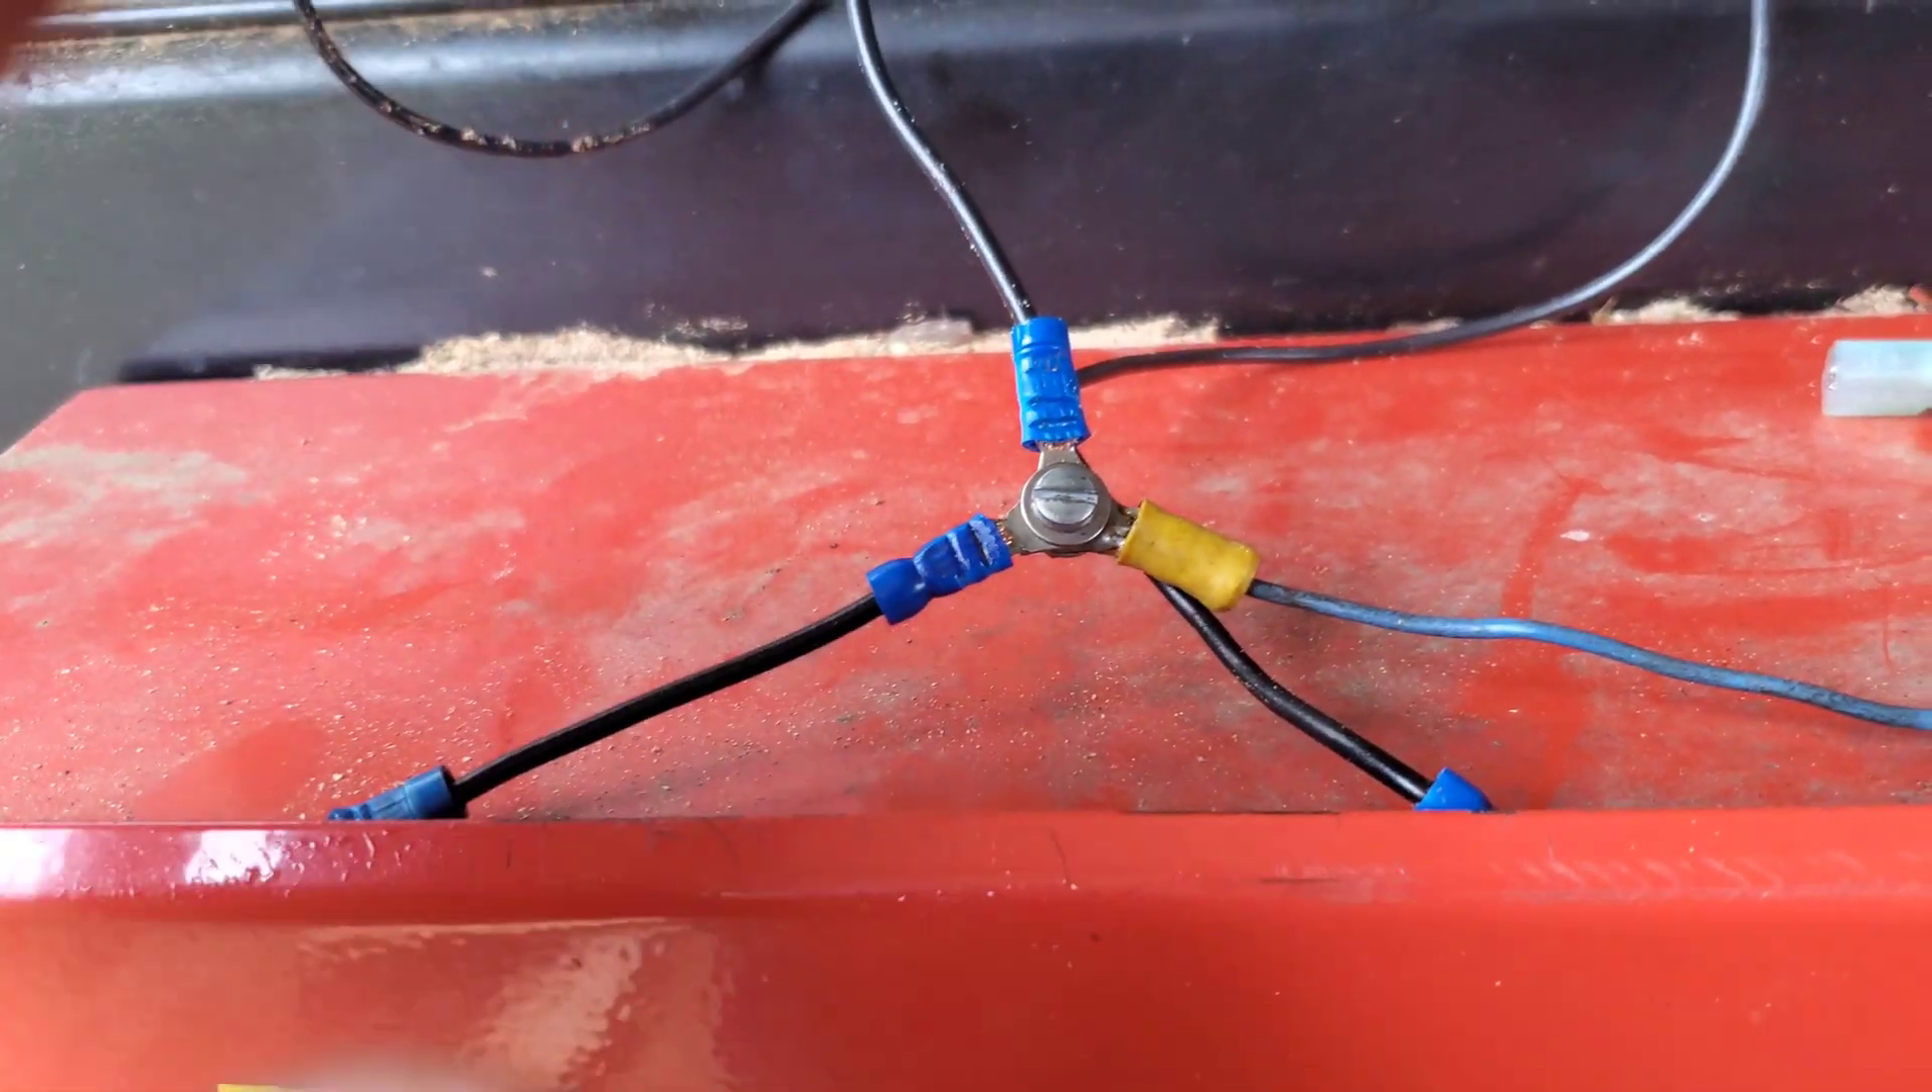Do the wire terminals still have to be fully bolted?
No.